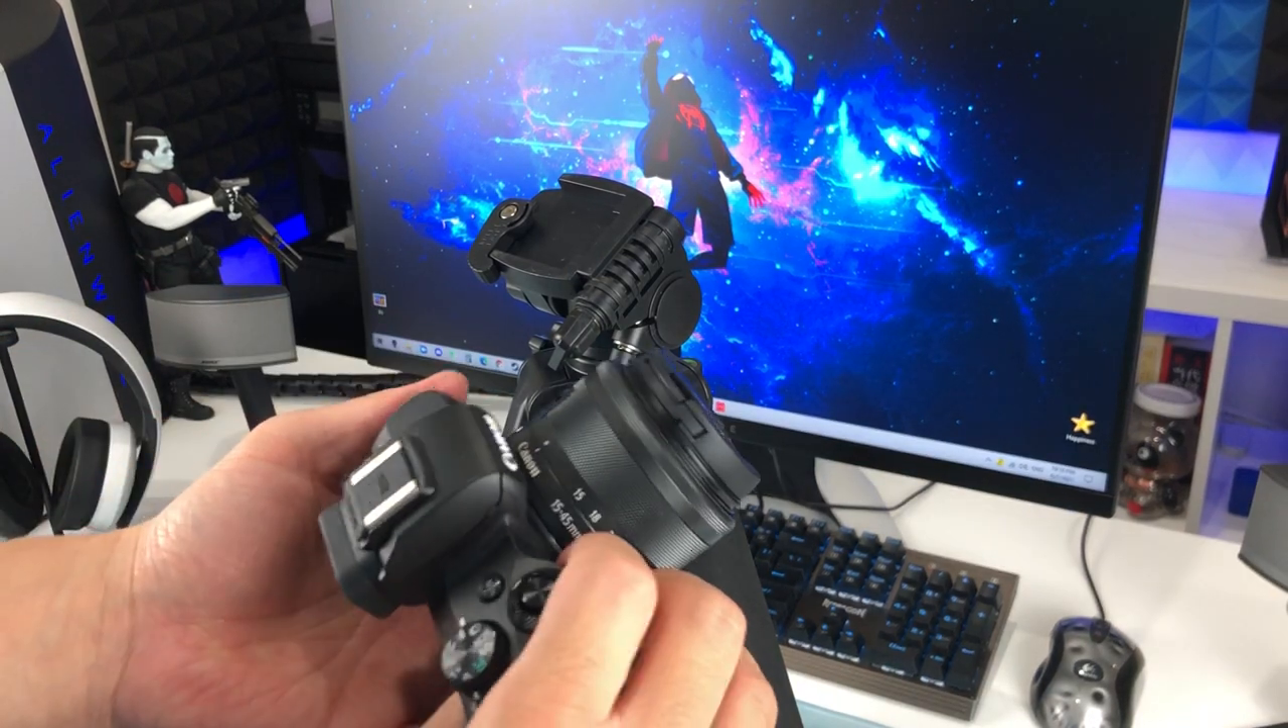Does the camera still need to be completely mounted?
Yes.